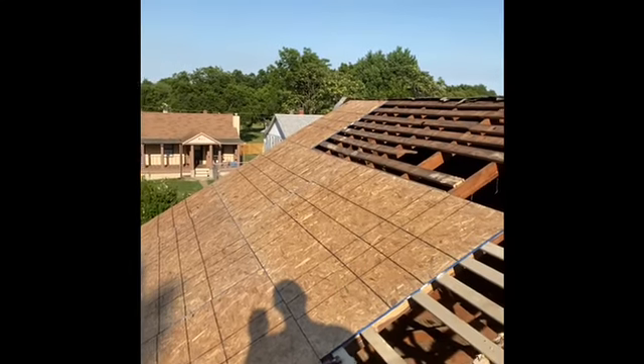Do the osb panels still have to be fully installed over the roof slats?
Yes.